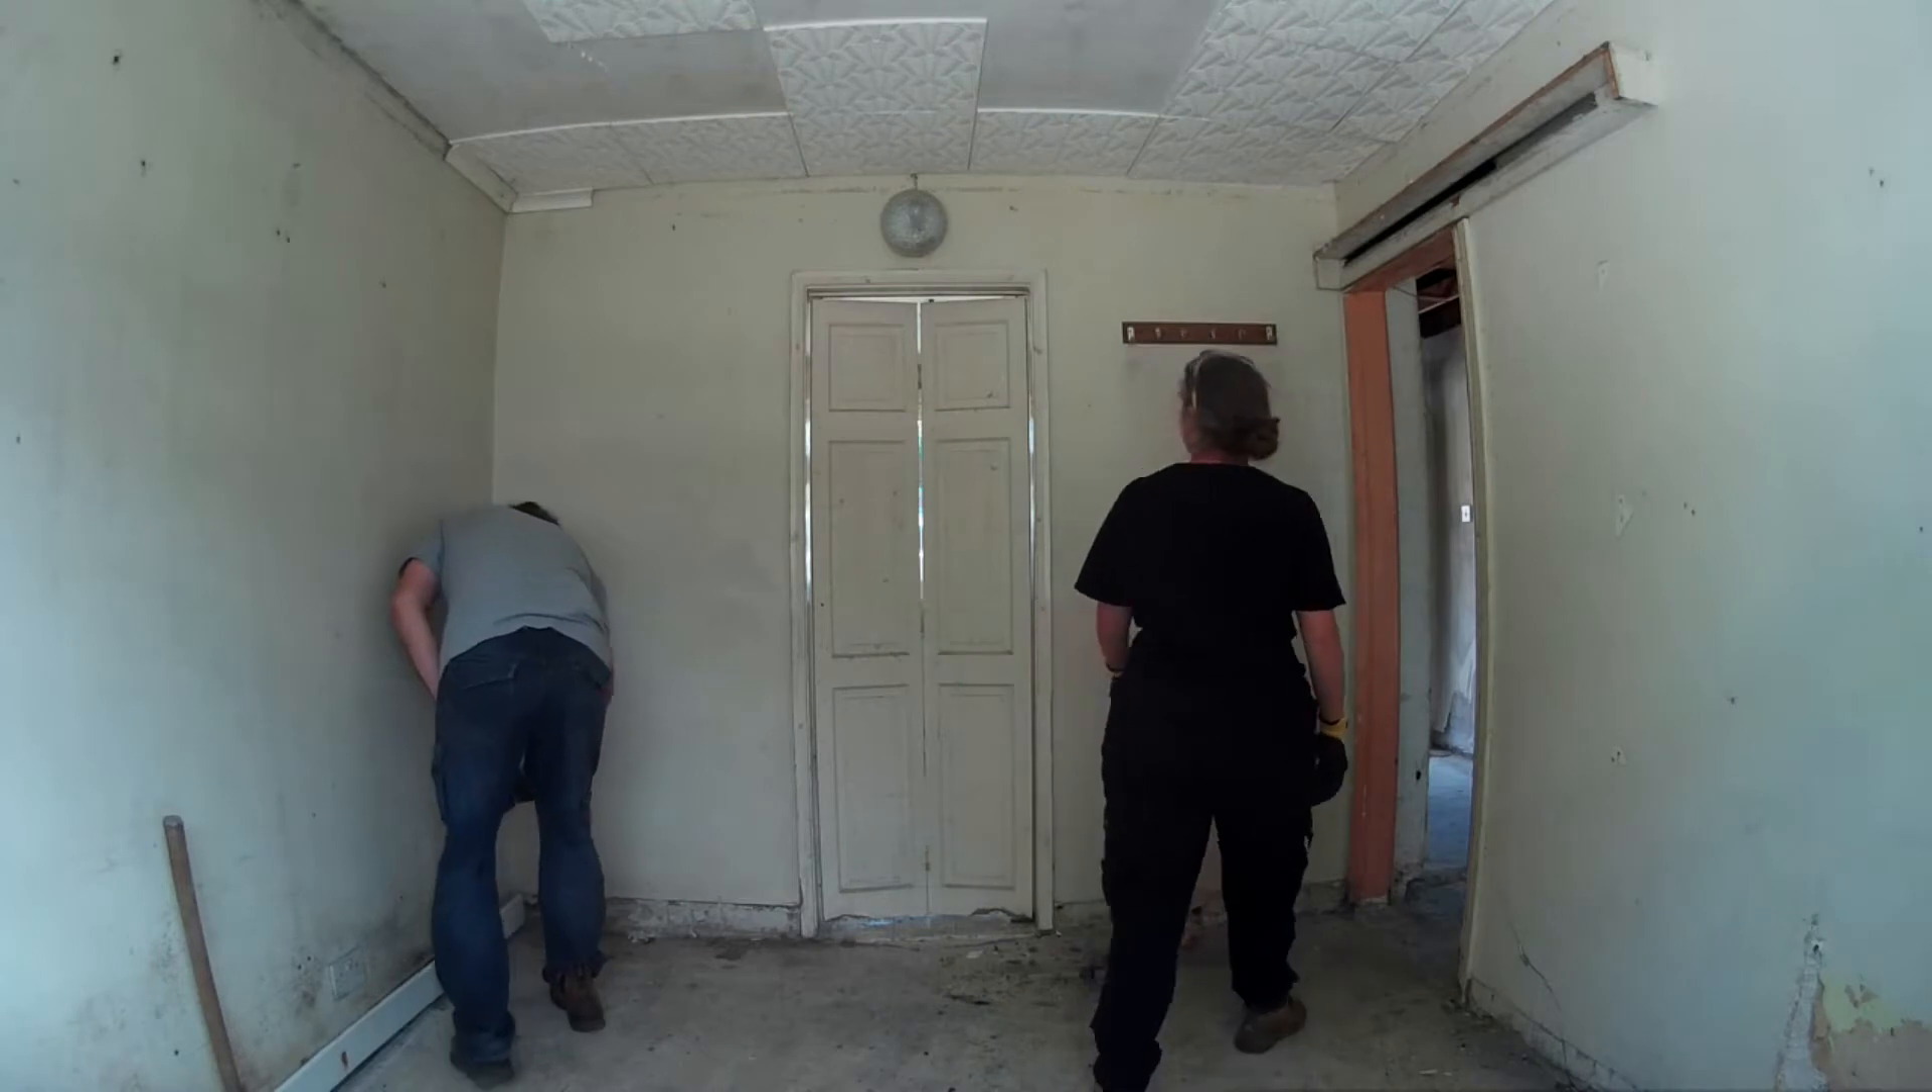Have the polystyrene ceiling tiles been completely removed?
No.